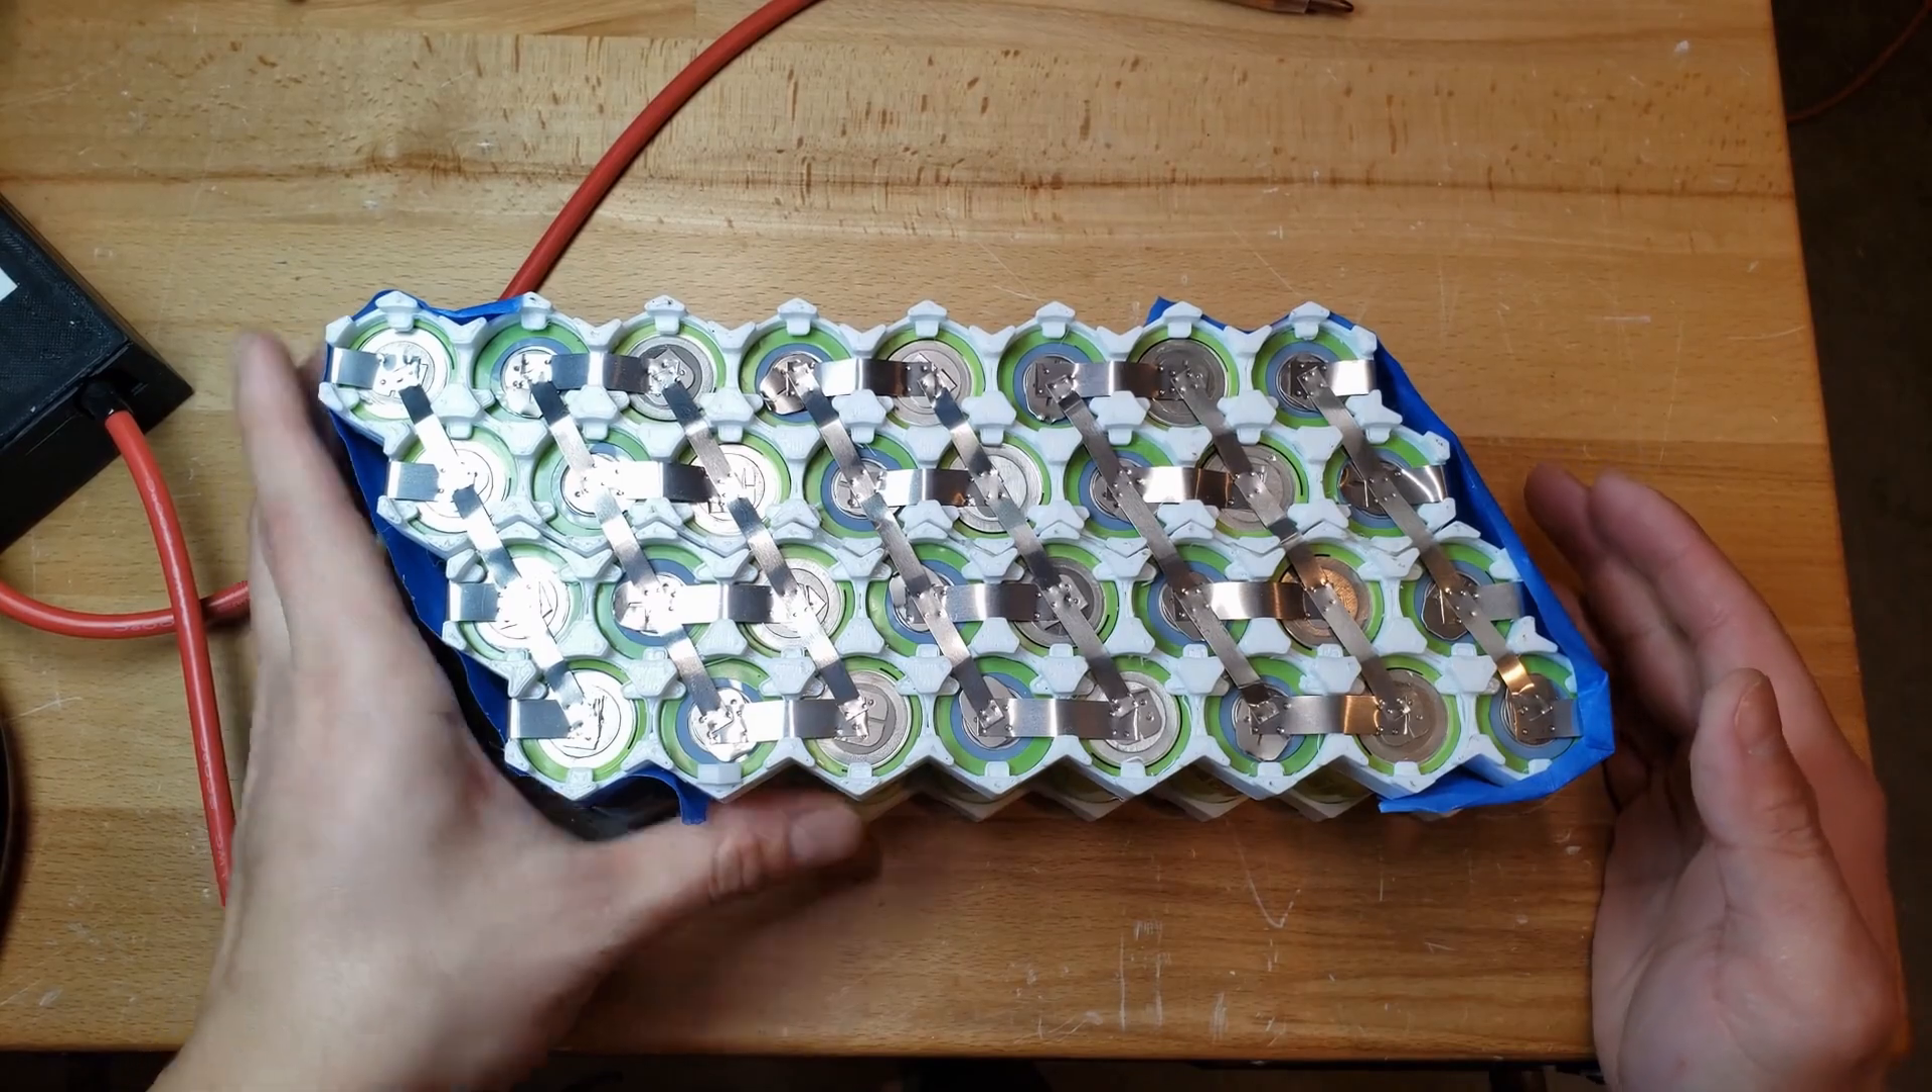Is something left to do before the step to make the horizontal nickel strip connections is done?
No.